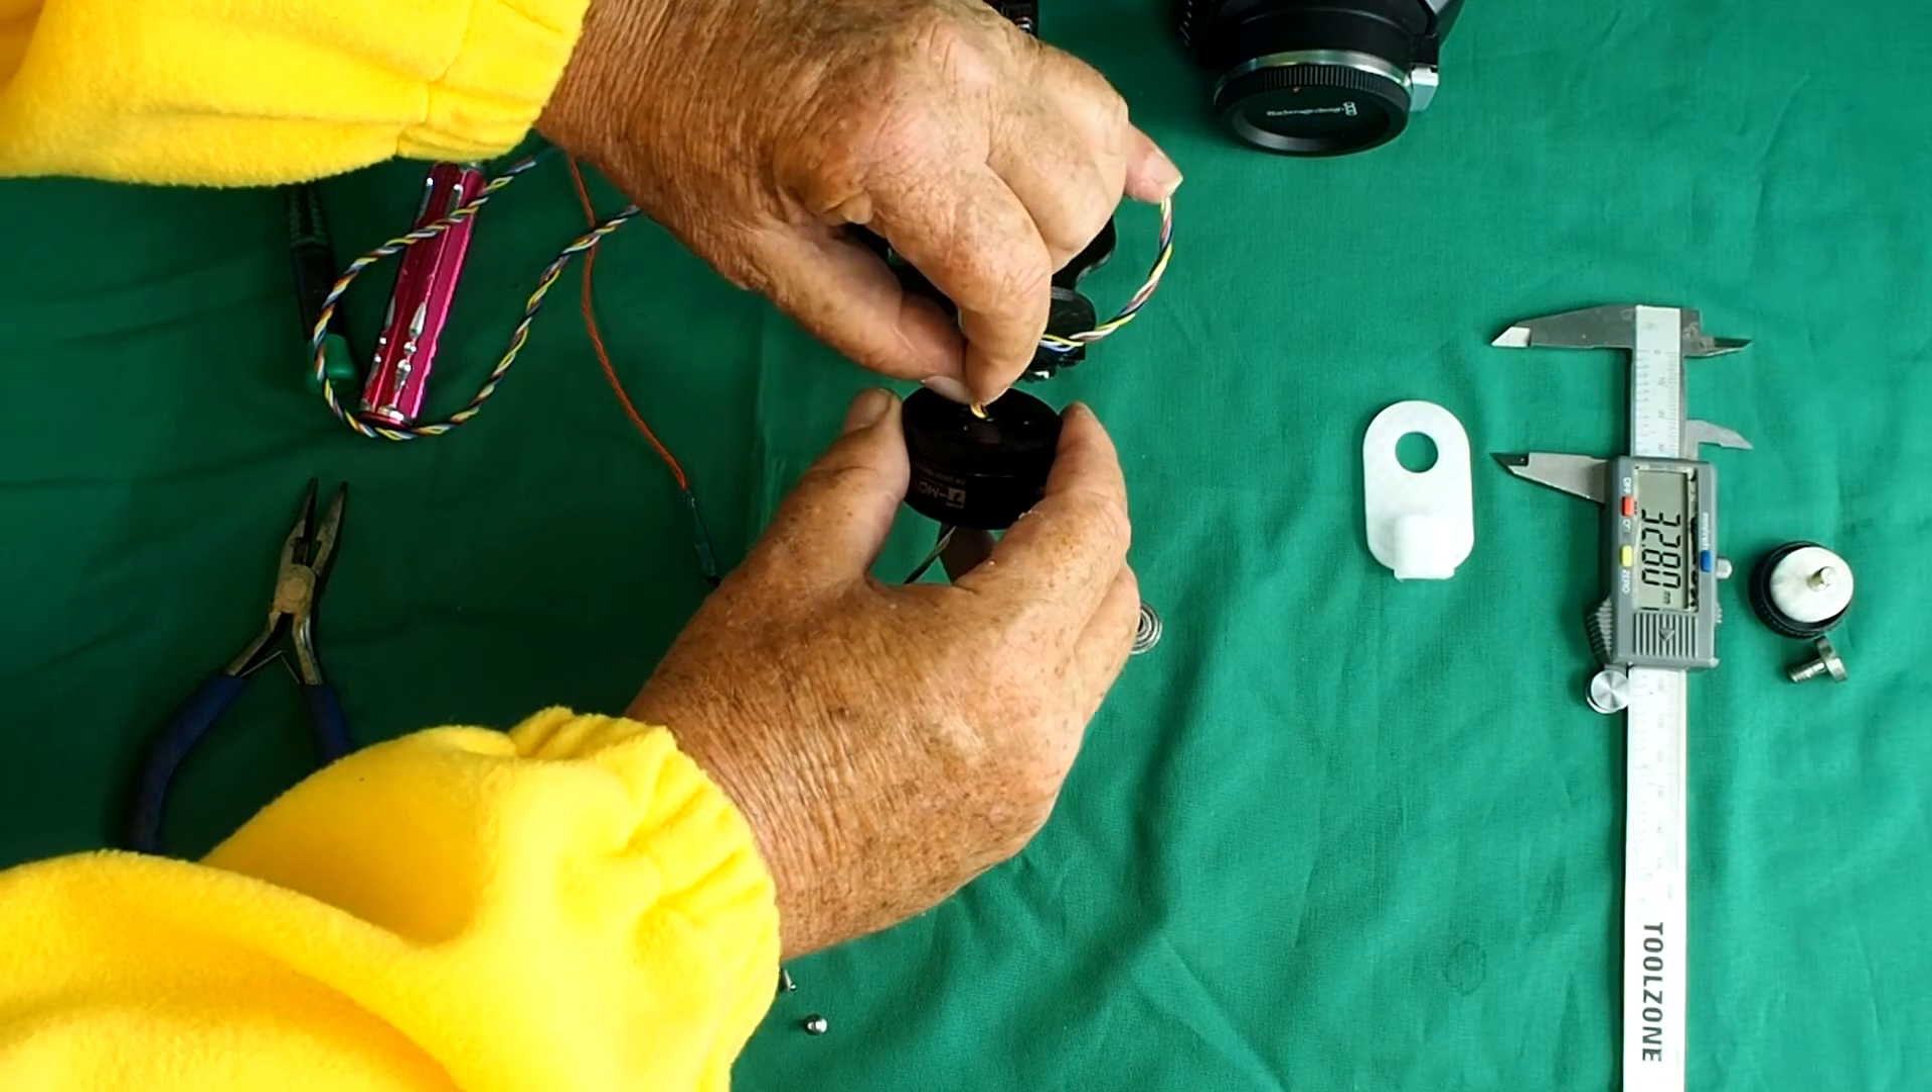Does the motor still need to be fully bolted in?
Yes.